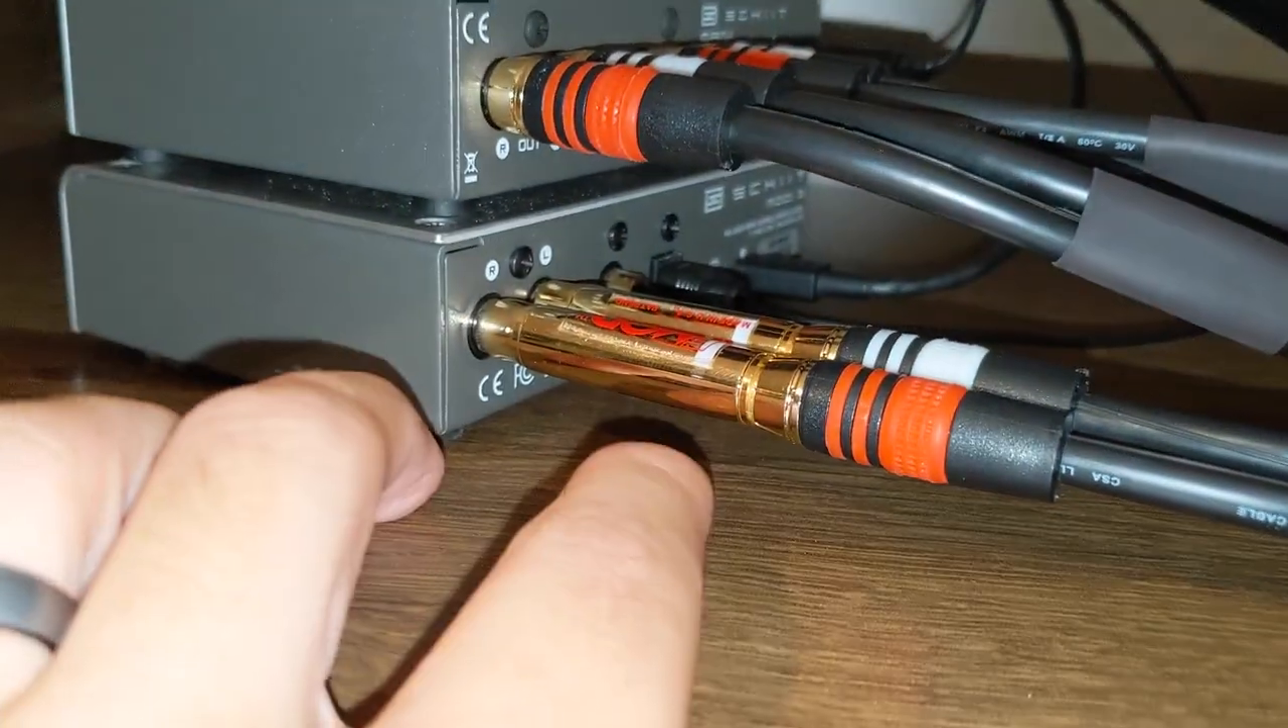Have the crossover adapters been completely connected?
Yes.